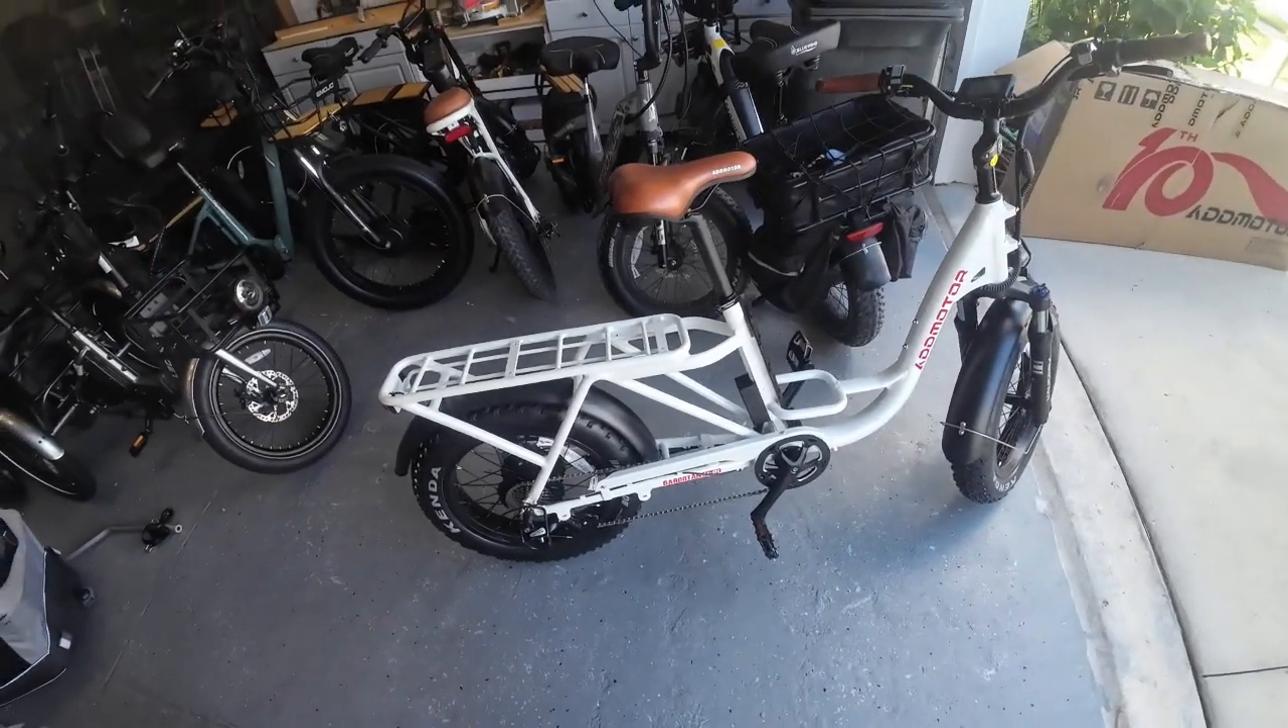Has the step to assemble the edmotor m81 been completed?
Yes.